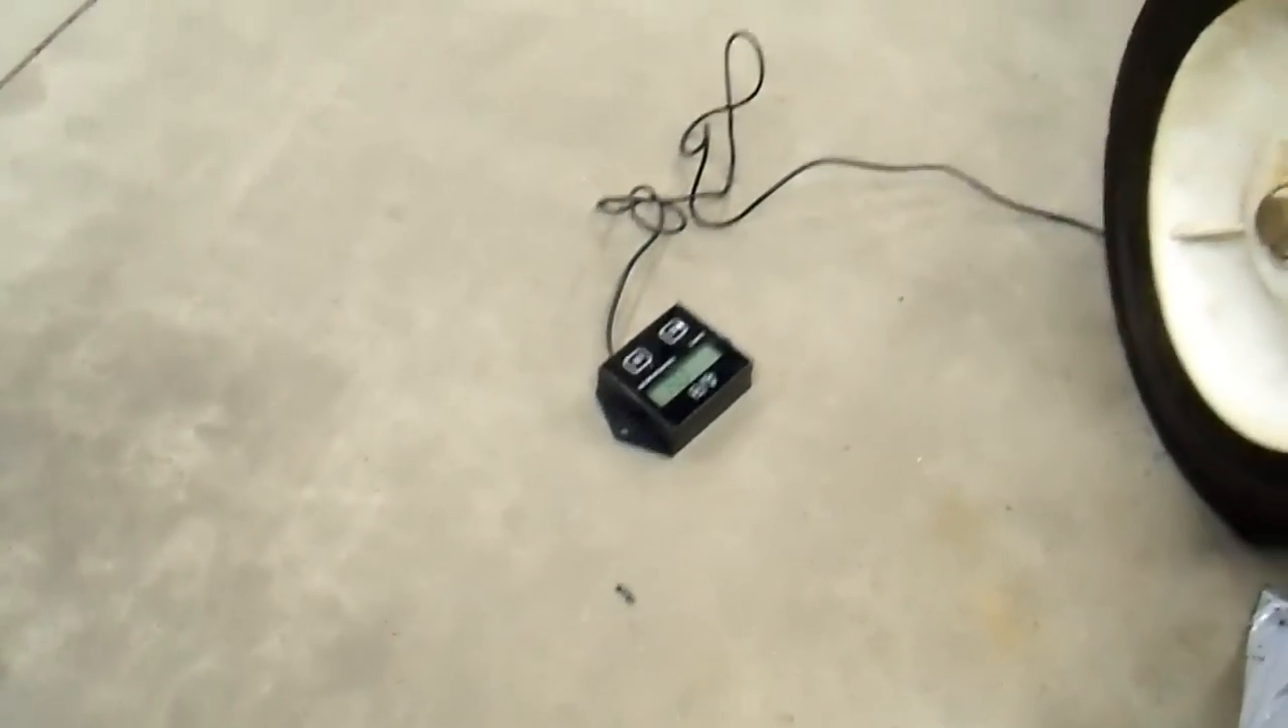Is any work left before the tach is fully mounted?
Yes.